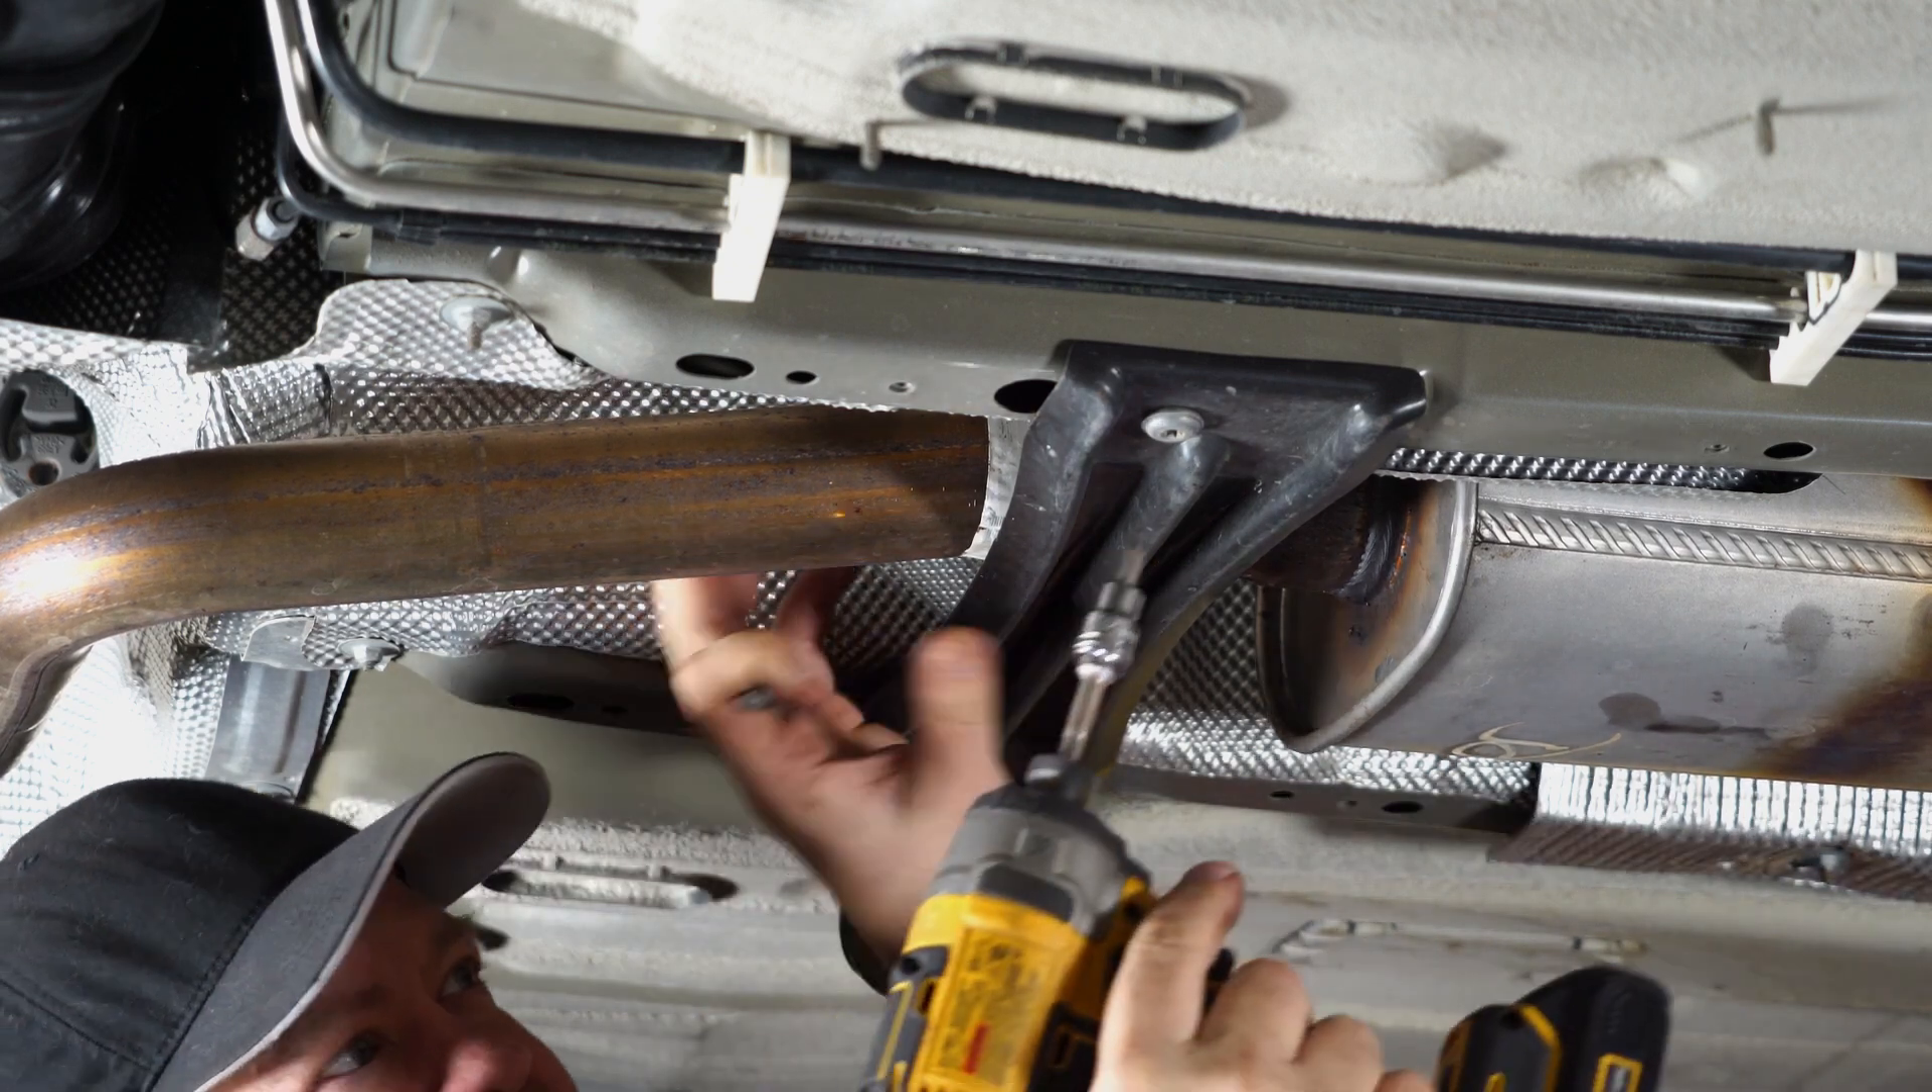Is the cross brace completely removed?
No.